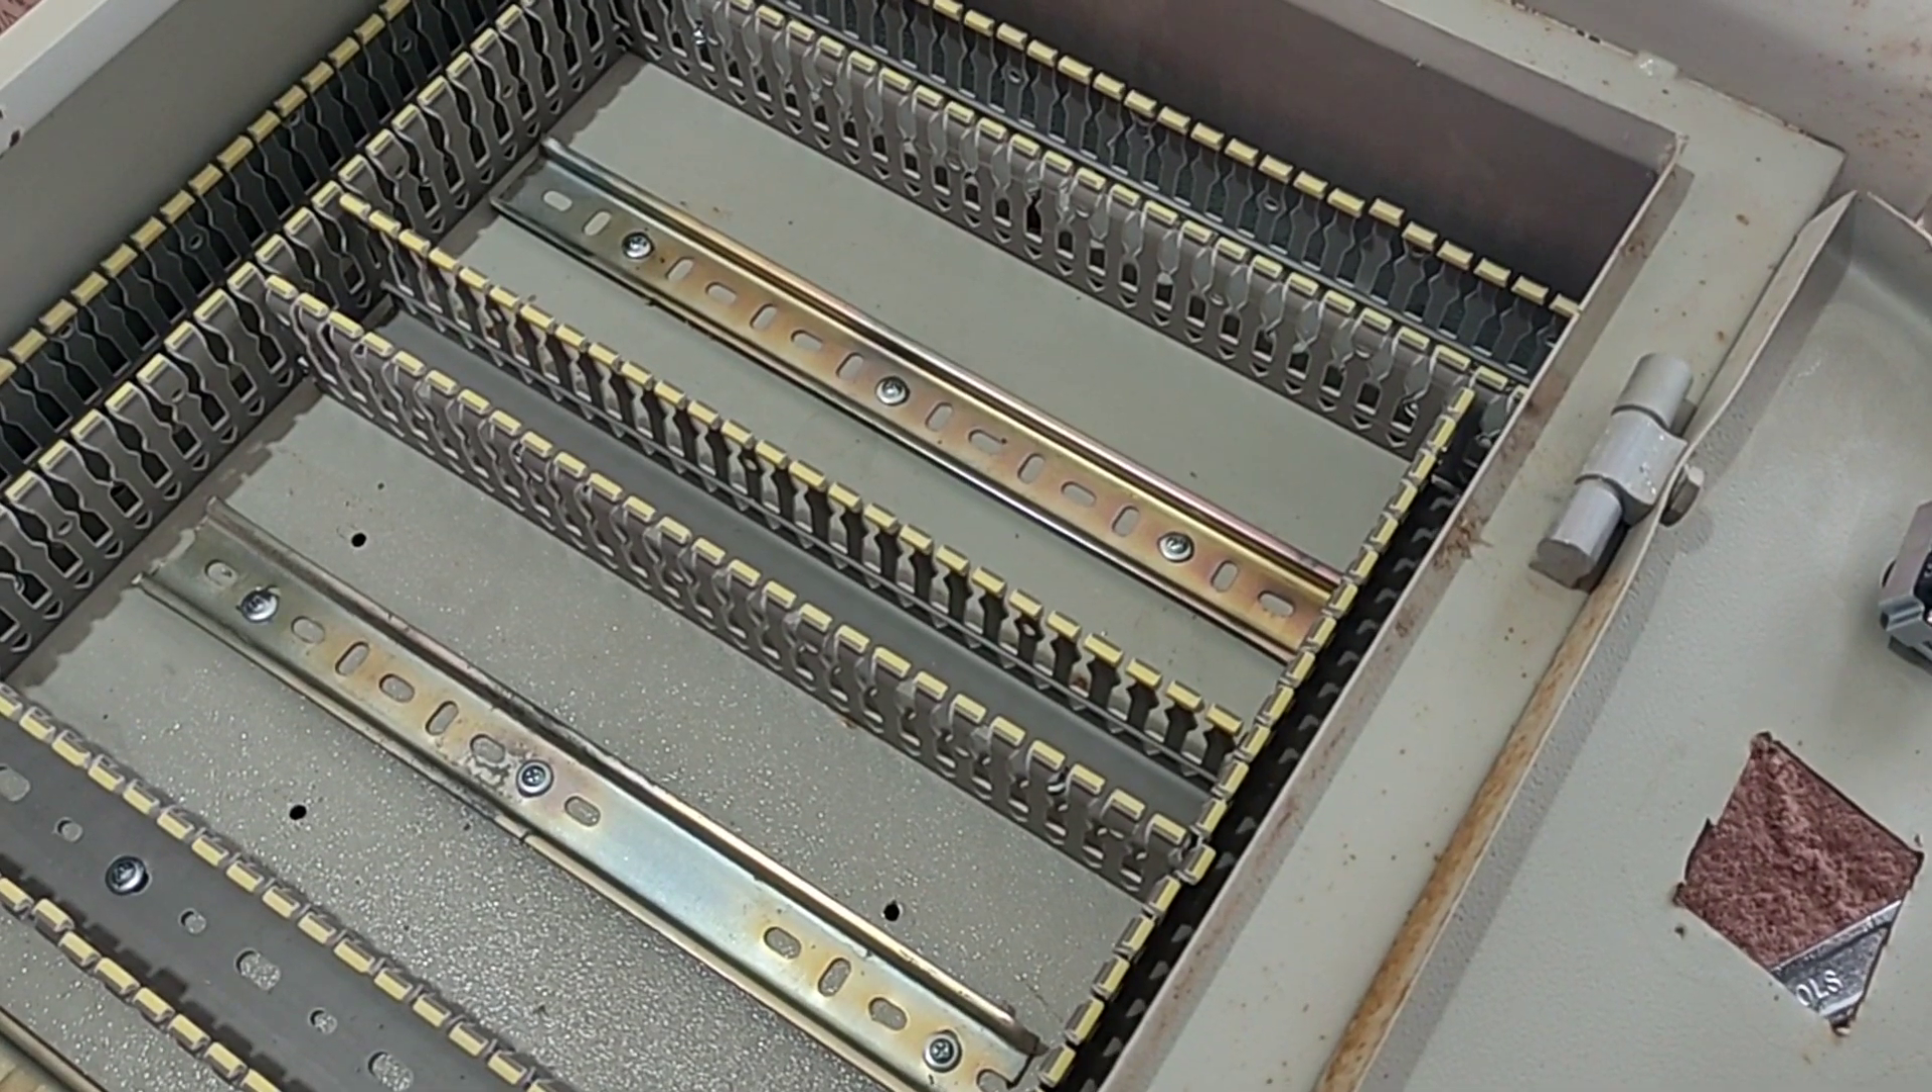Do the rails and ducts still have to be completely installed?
No.